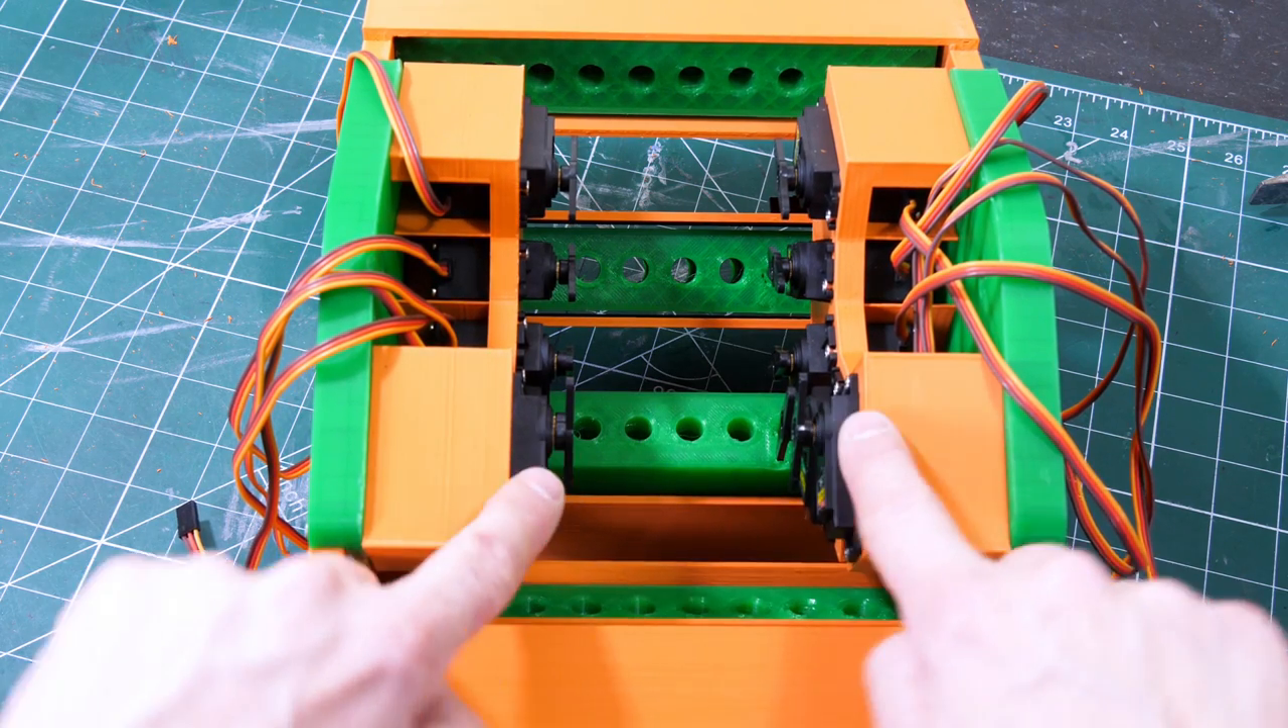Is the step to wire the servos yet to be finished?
Yes.